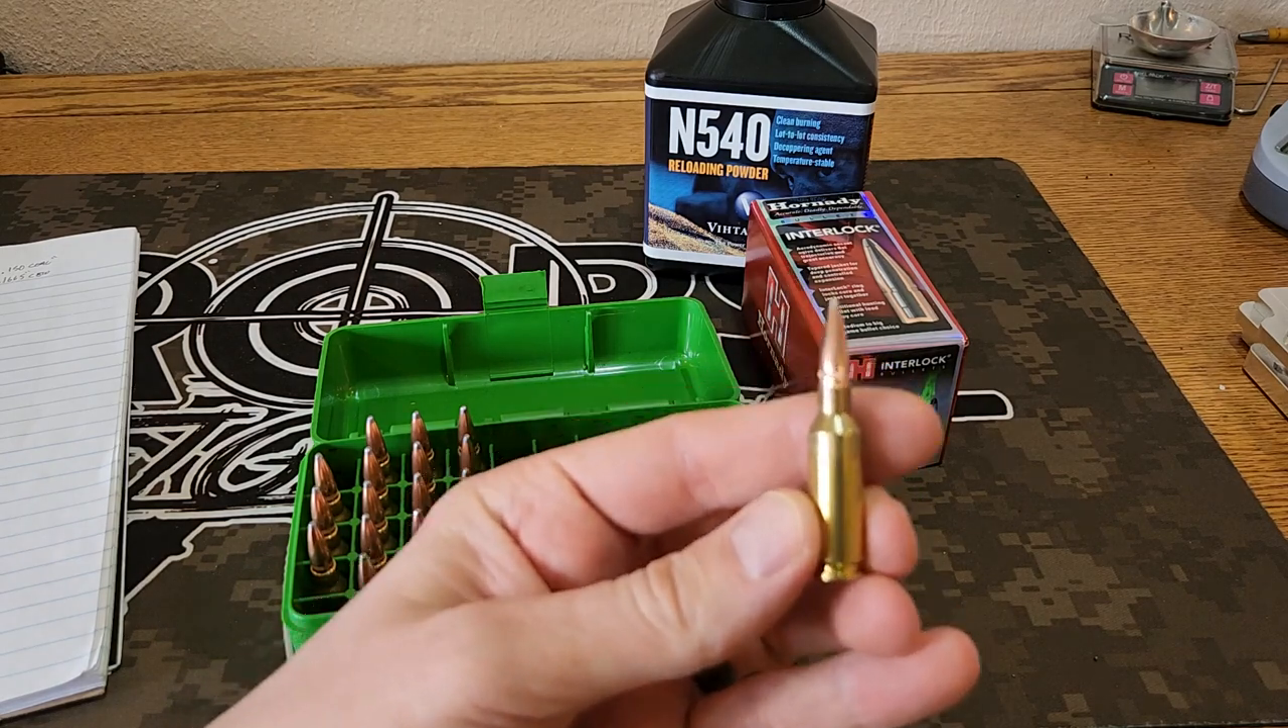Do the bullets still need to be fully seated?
No.